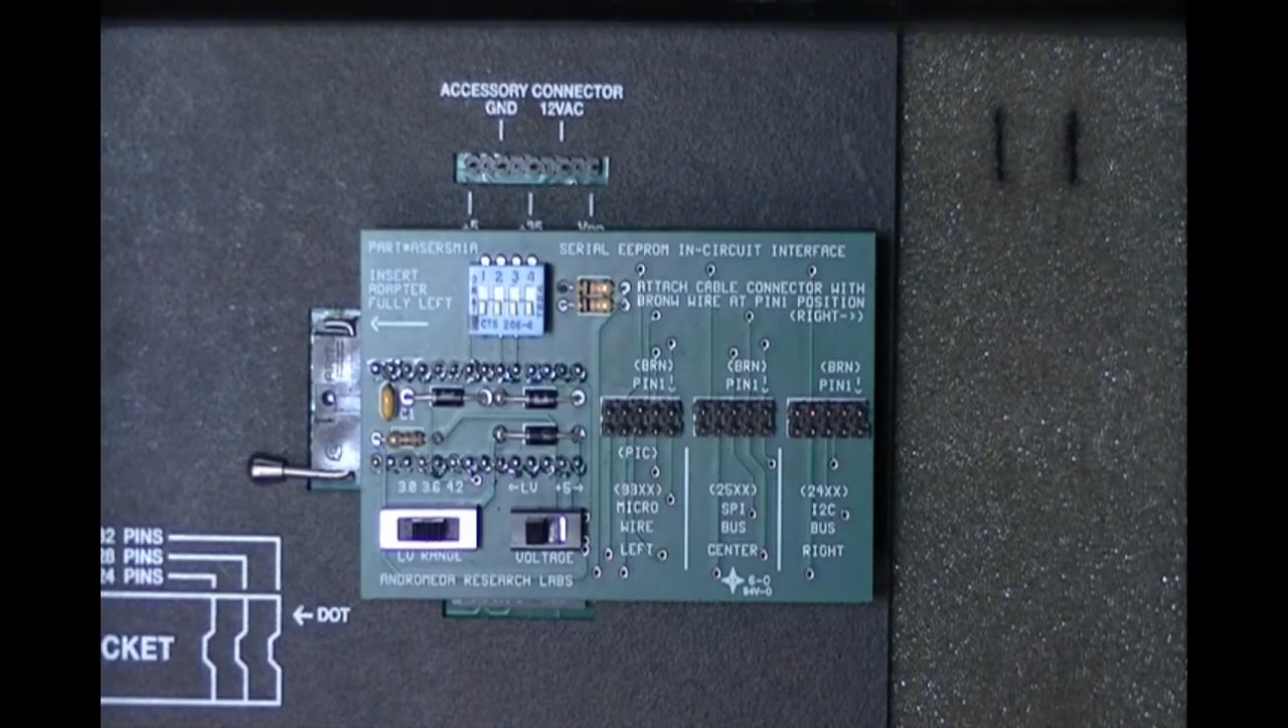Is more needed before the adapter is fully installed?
No.